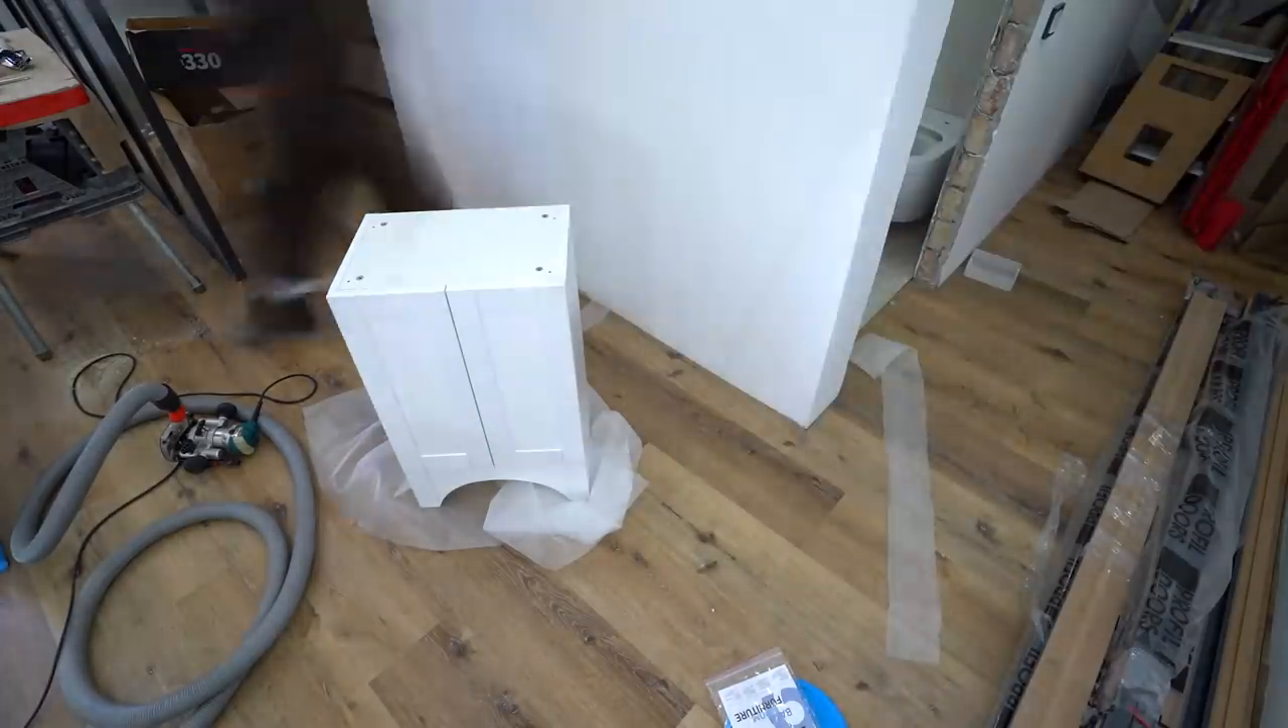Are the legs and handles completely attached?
No.